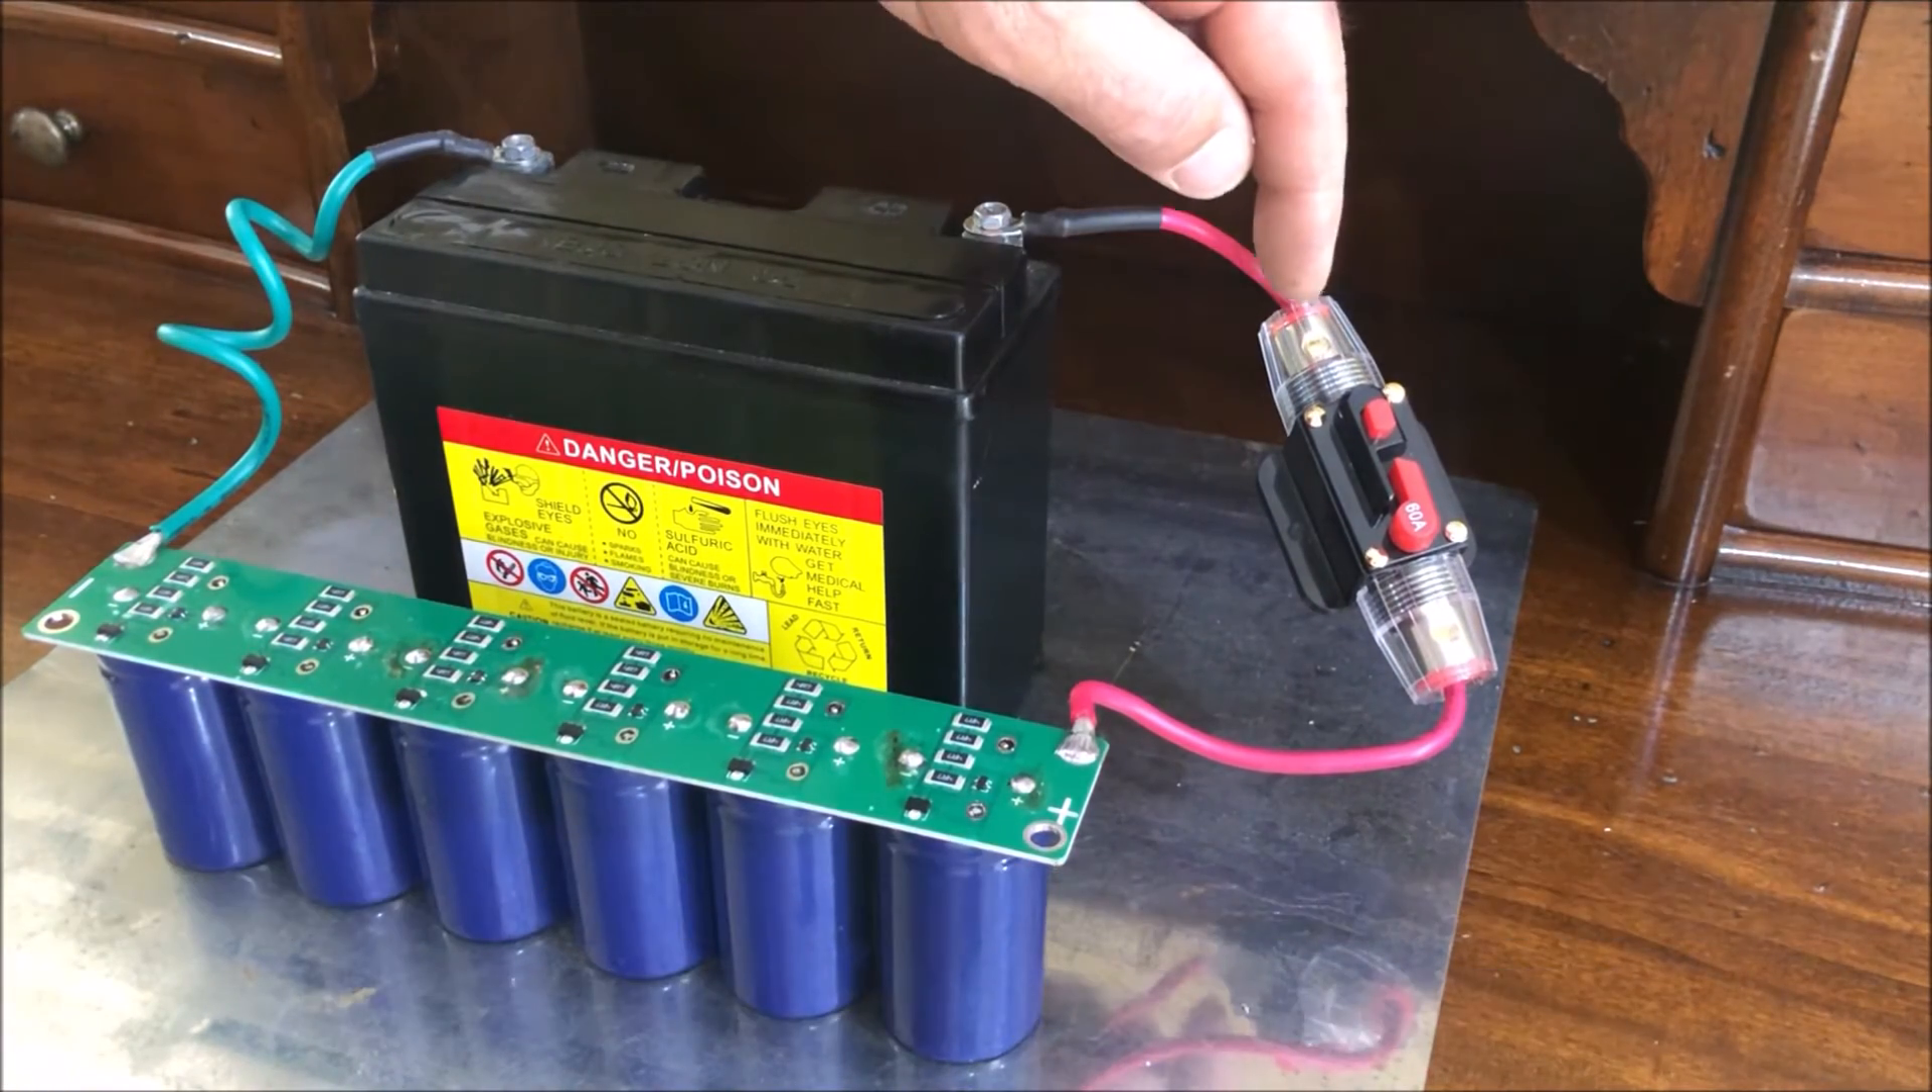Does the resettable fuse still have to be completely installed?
No.